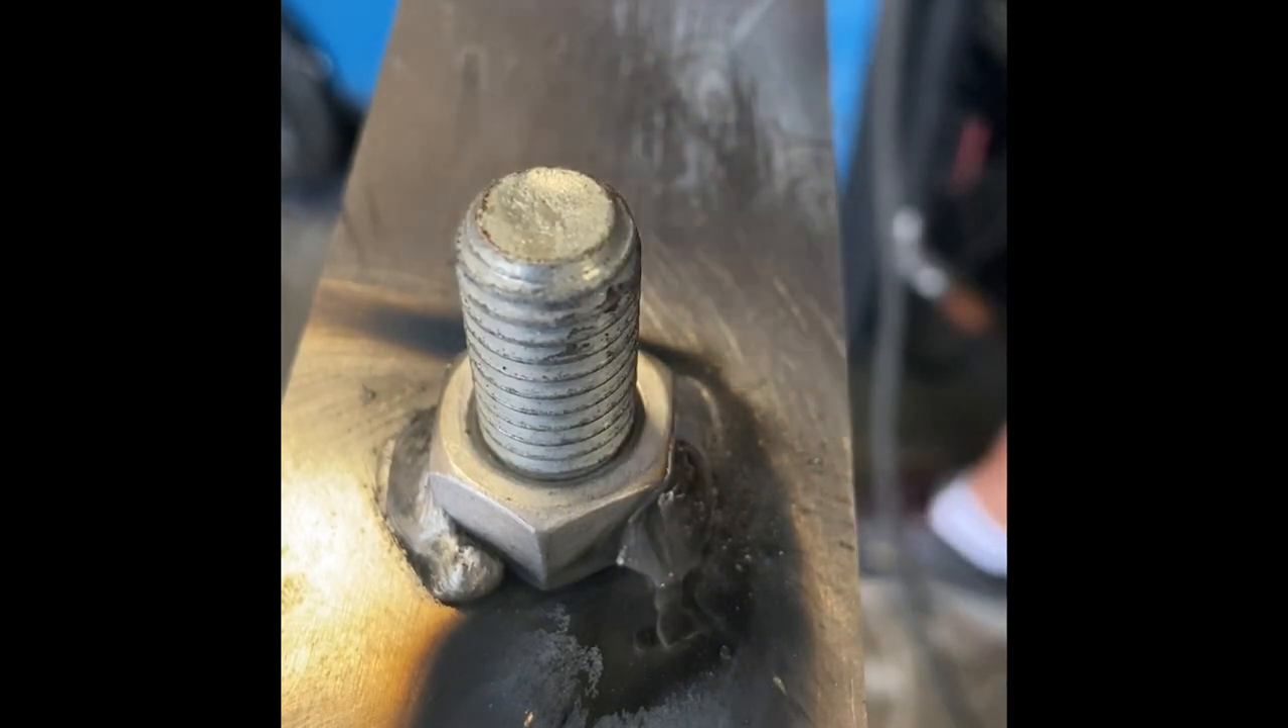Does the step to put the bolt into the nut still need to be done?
No.